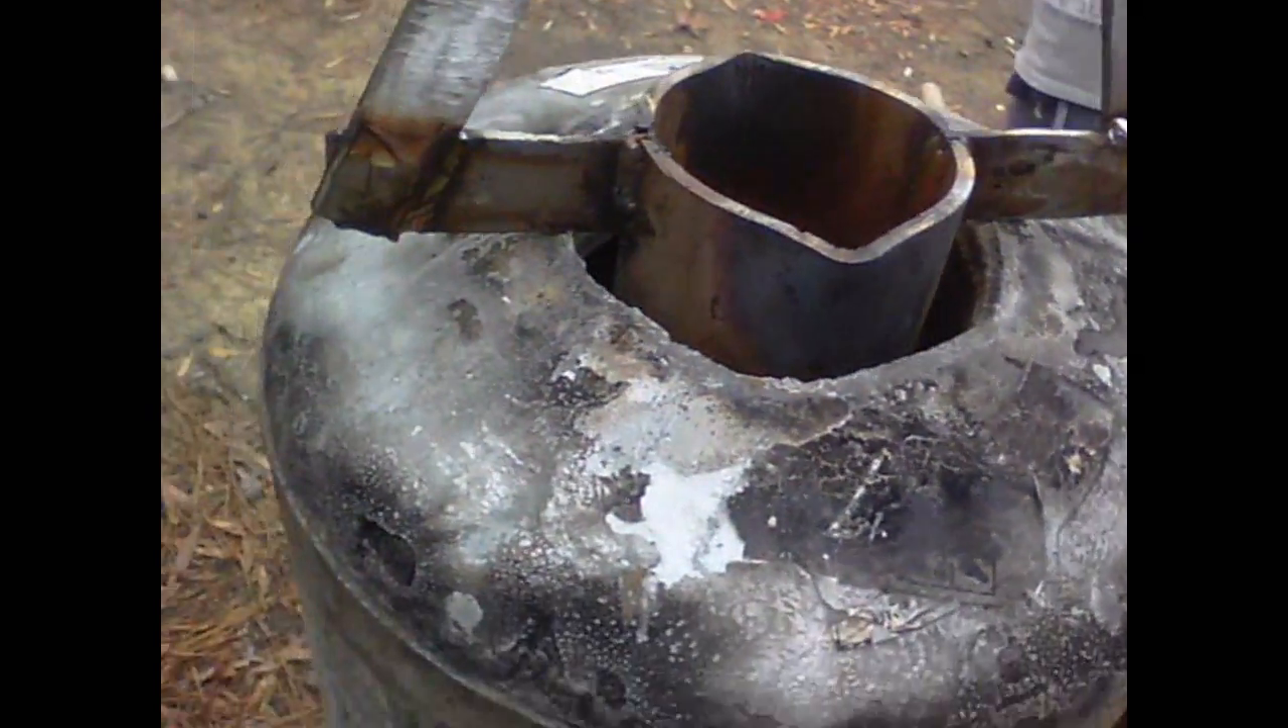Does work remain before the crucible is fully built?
No.